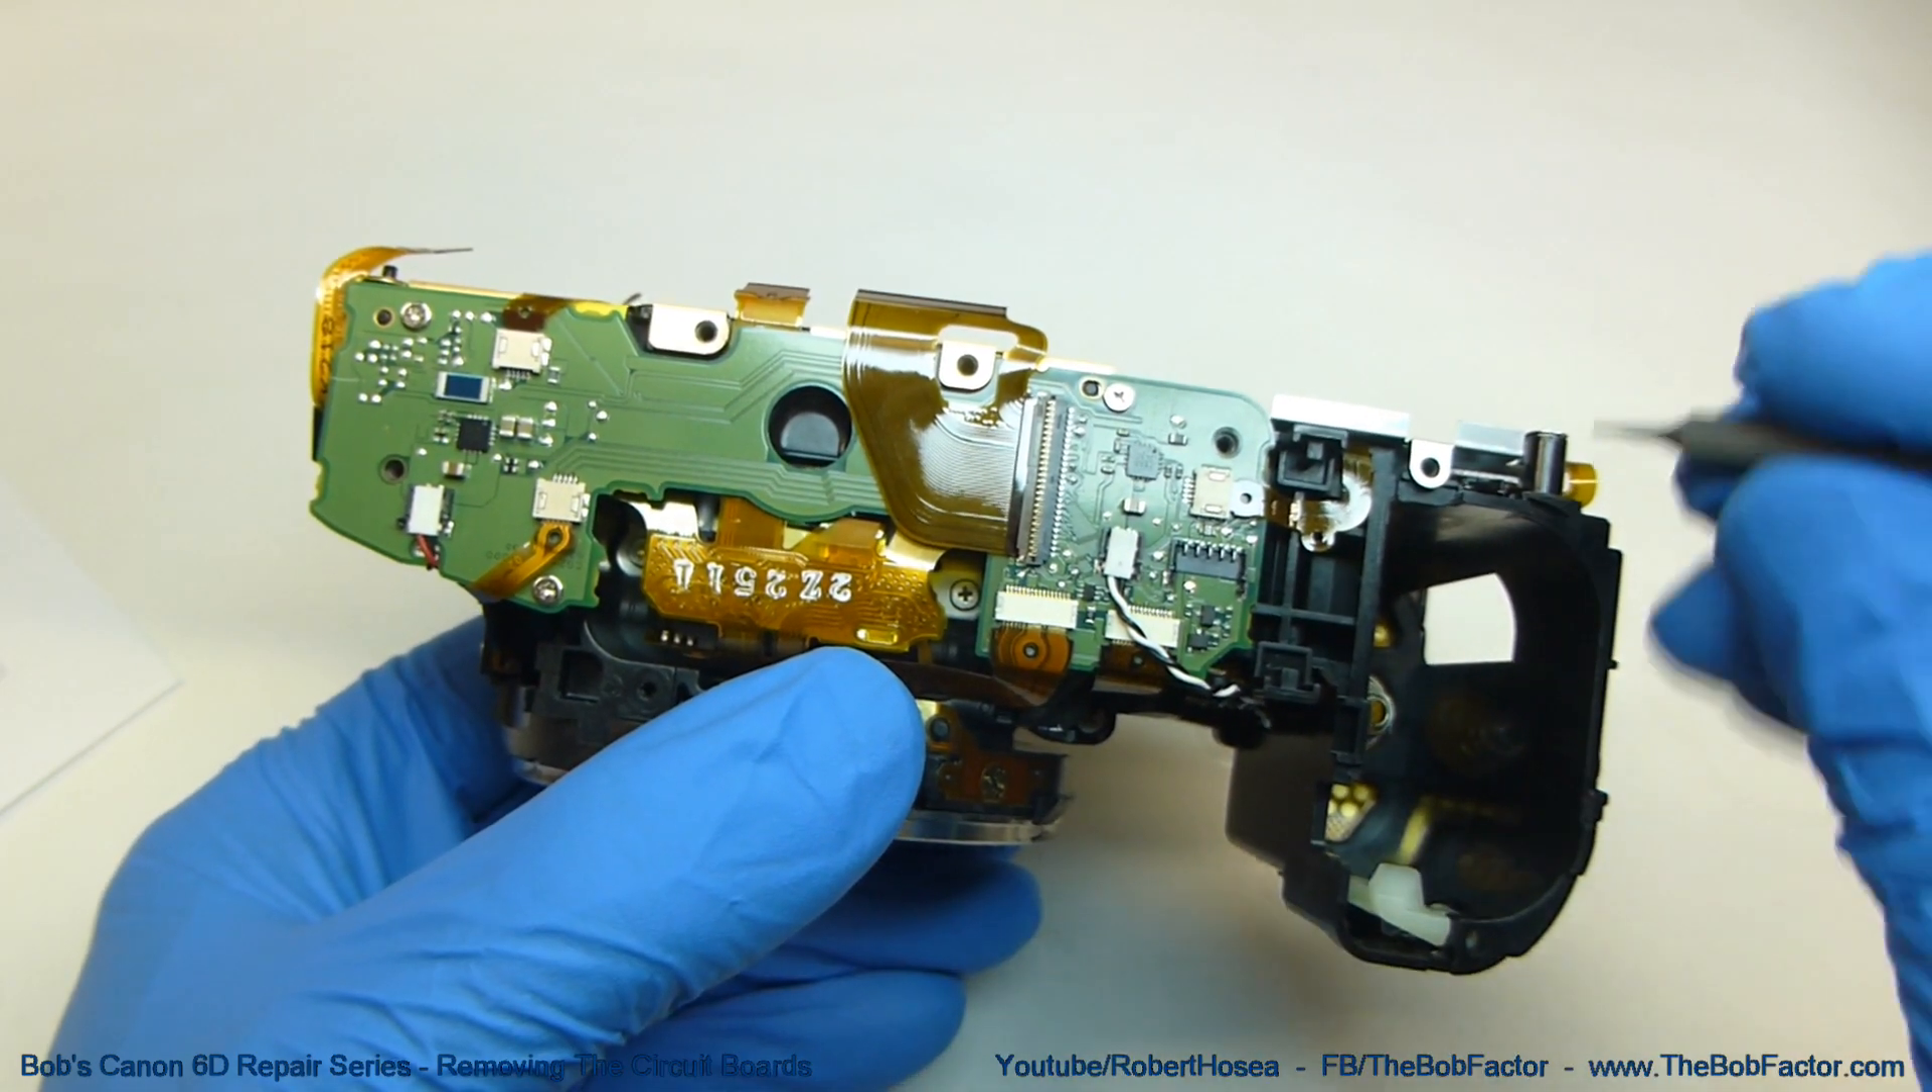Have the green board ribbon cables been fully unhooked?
No.